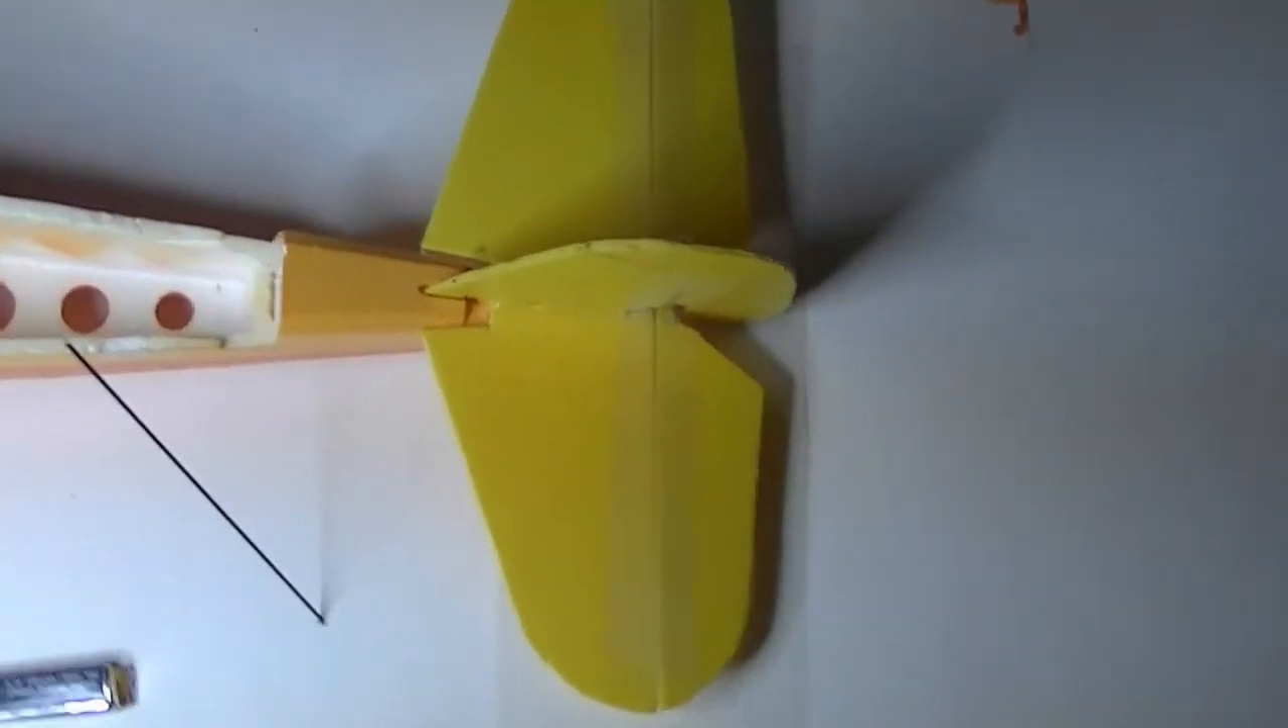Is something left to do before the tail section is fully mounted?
No.